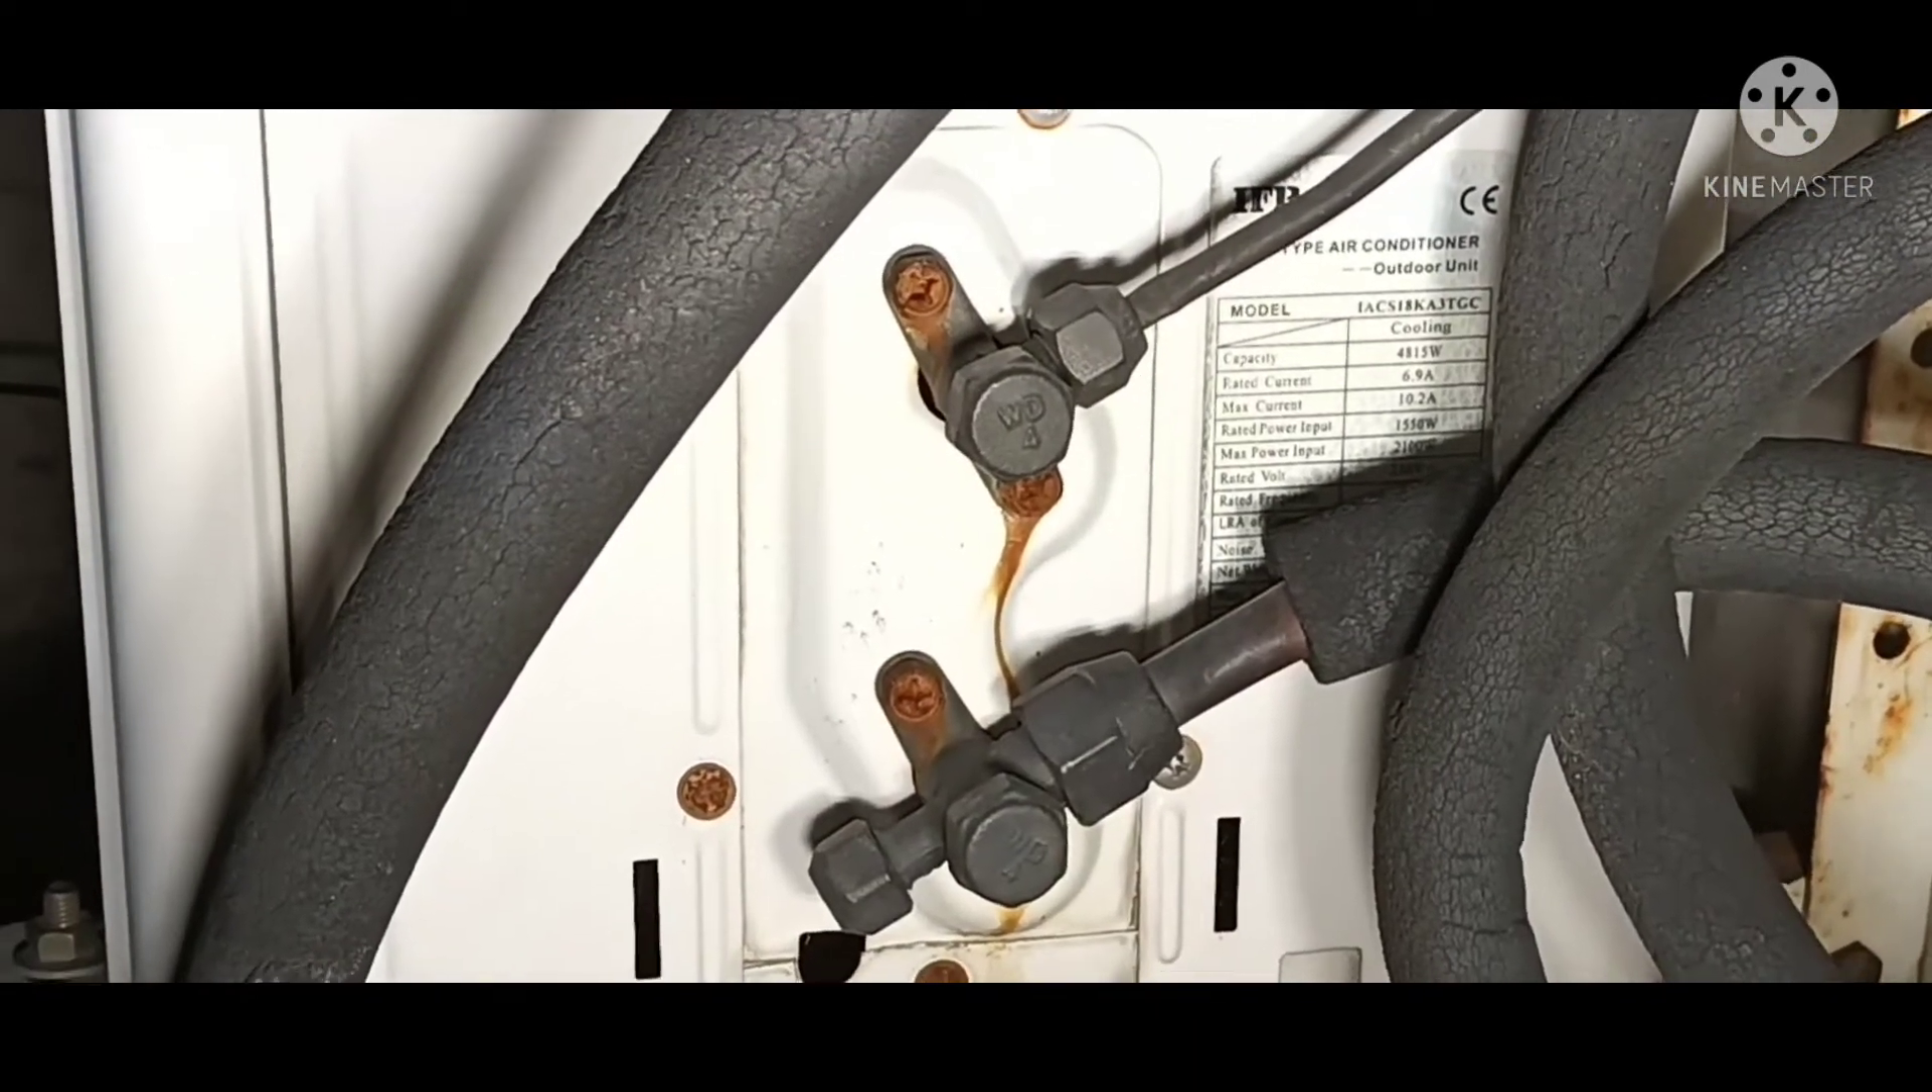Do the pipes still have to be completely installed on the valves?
No.